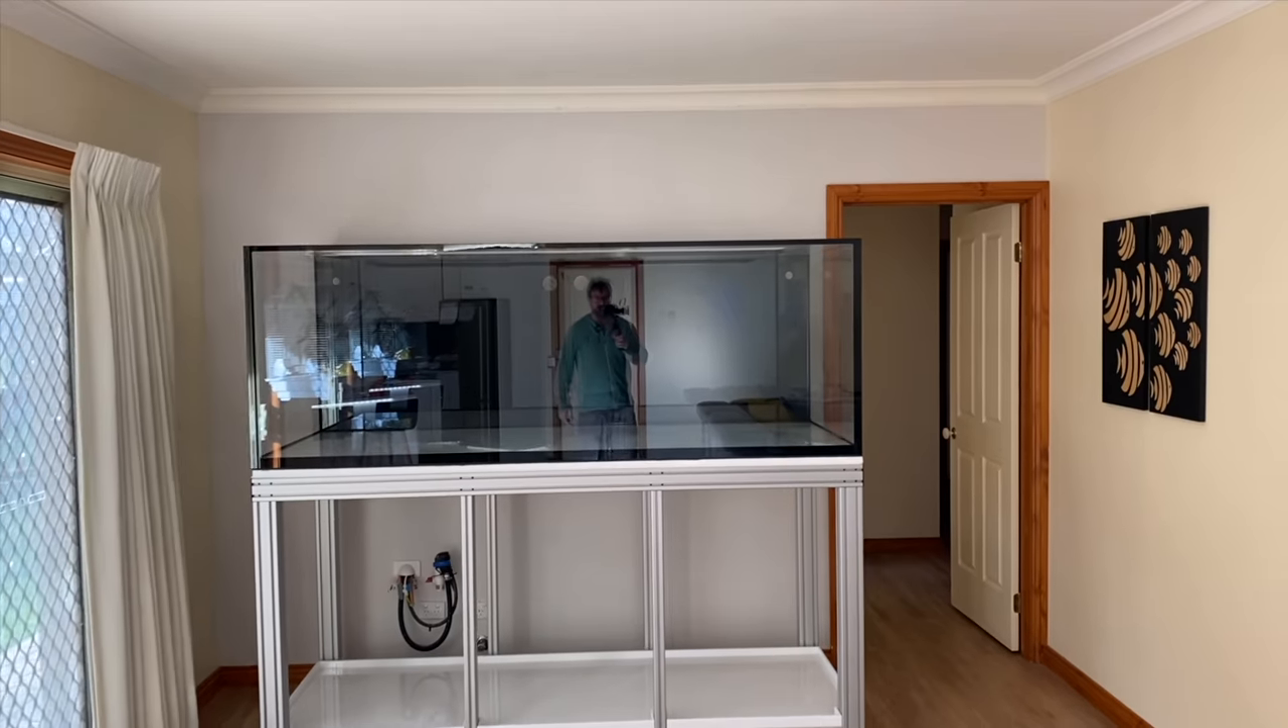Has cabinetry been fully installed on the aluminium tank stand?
No.